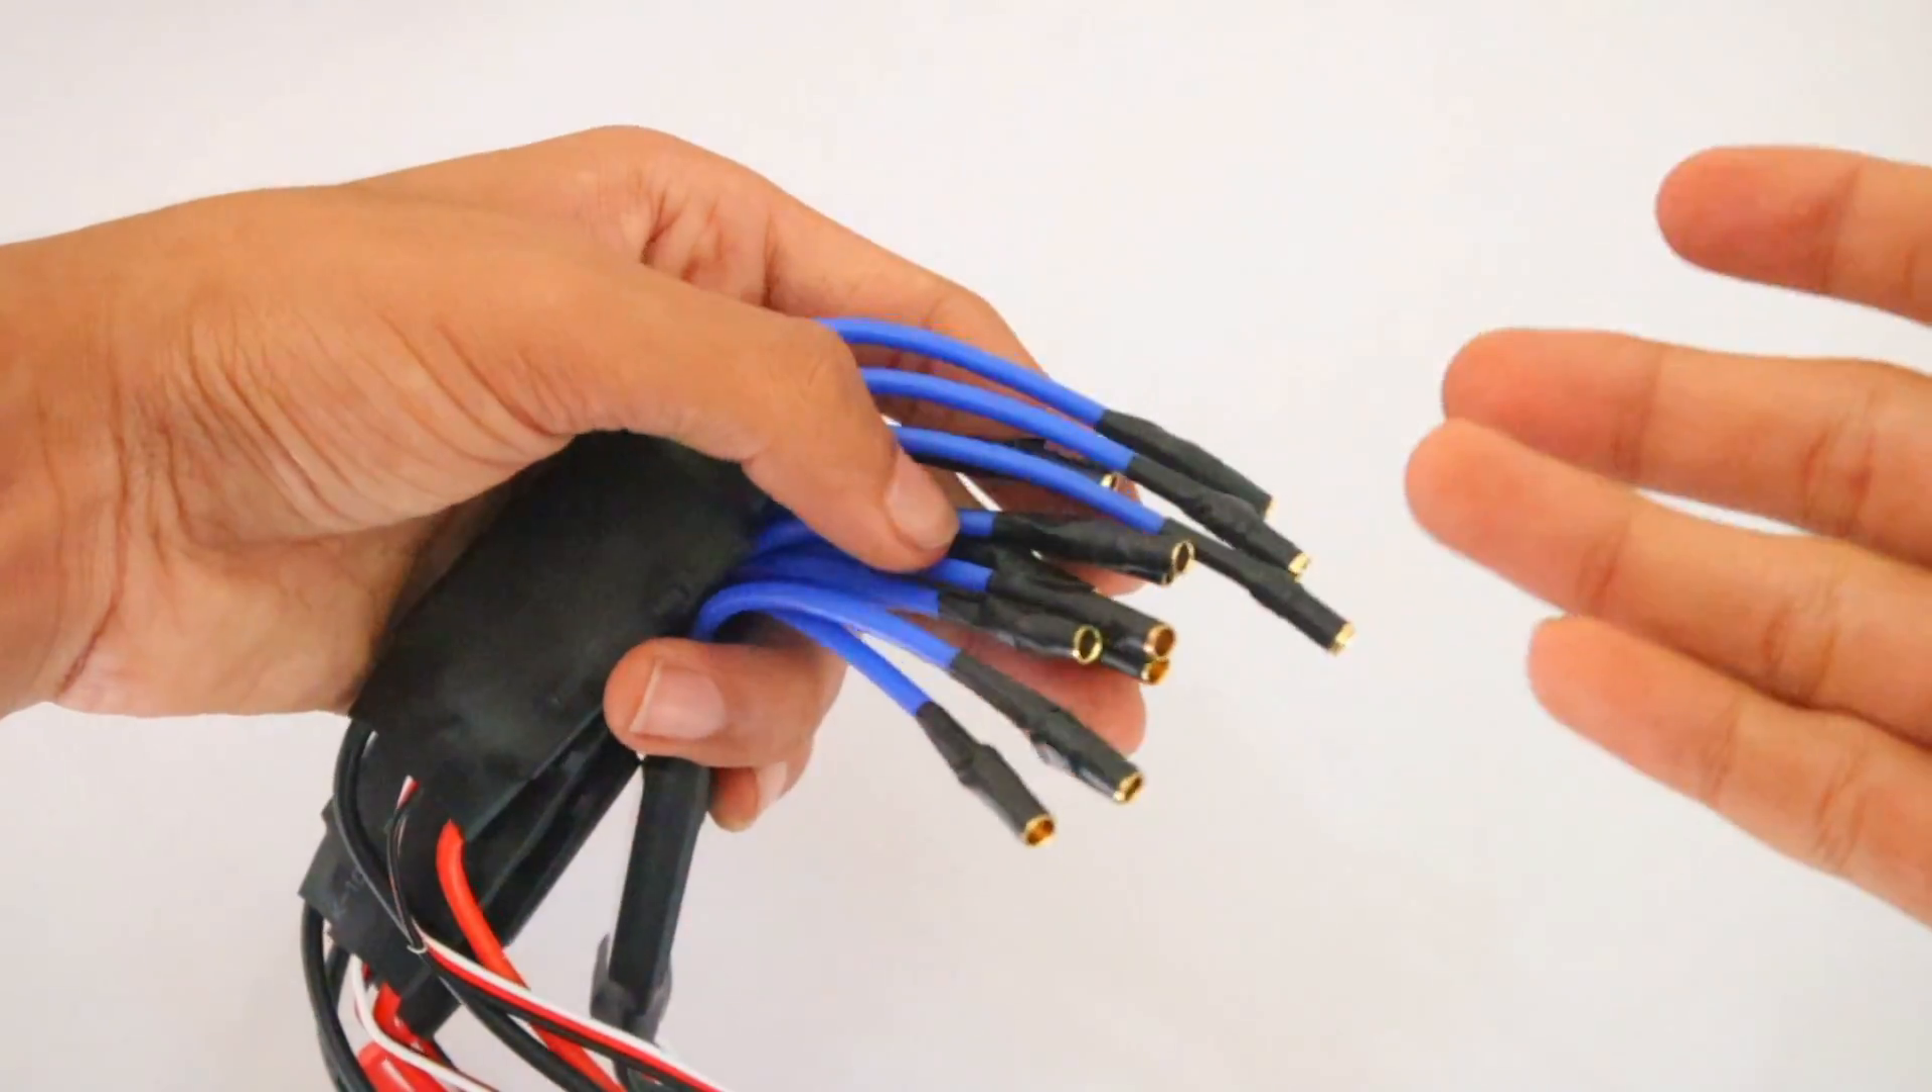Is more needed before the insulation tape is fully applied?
No.